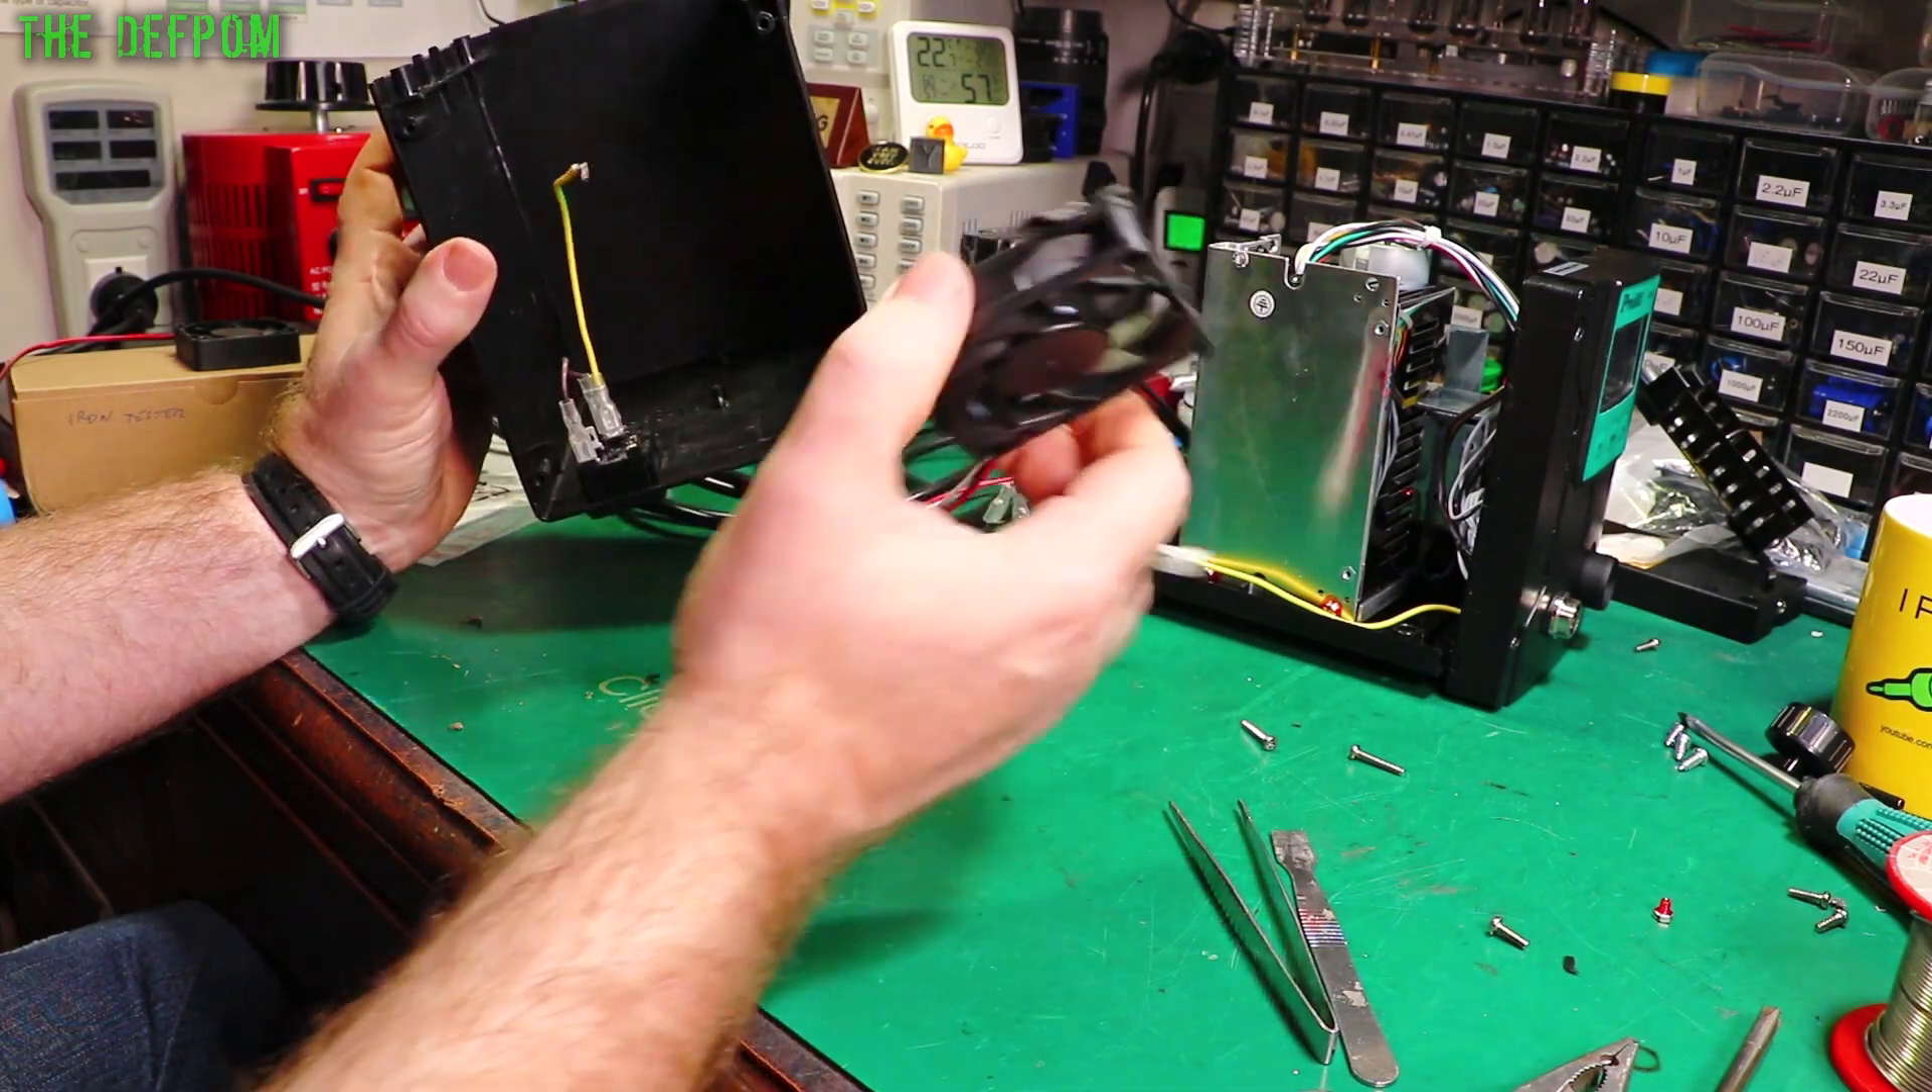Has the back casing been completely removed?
Yes.